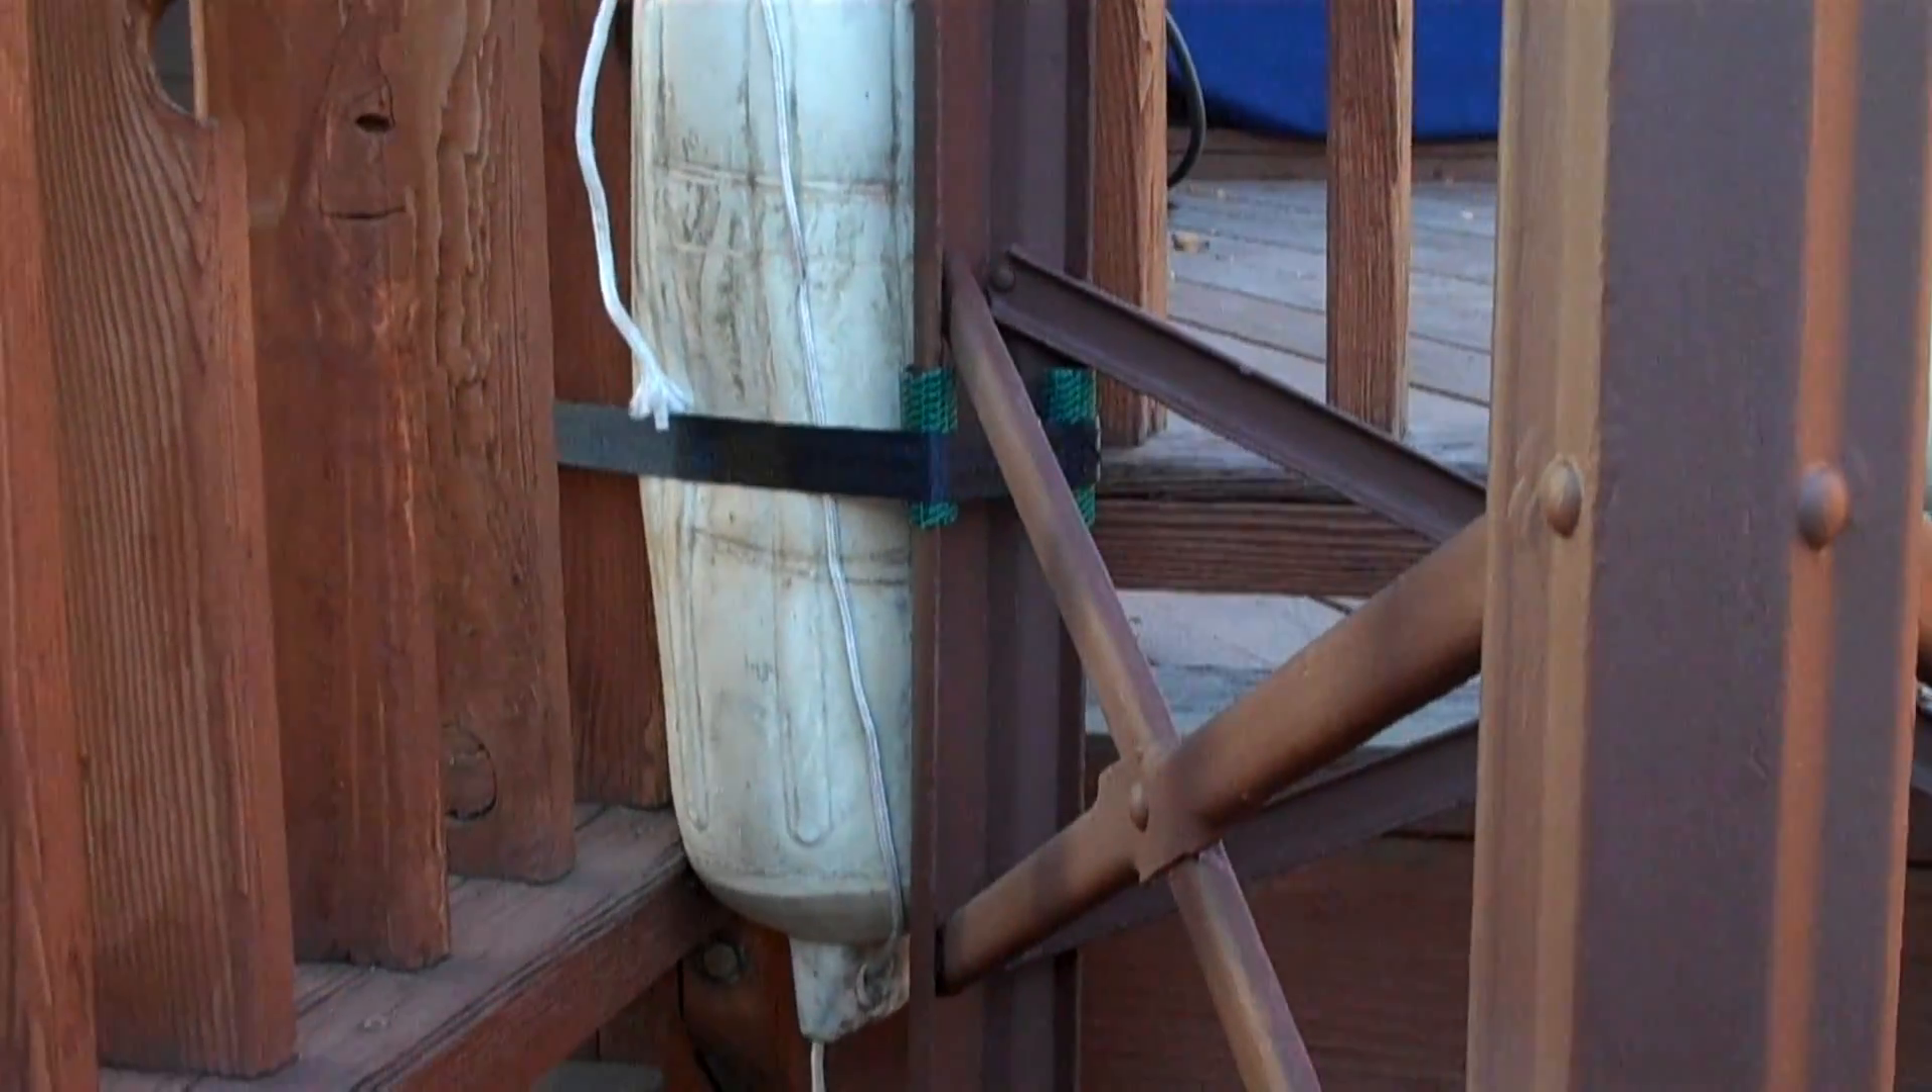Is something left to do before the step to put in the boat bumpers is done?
No.